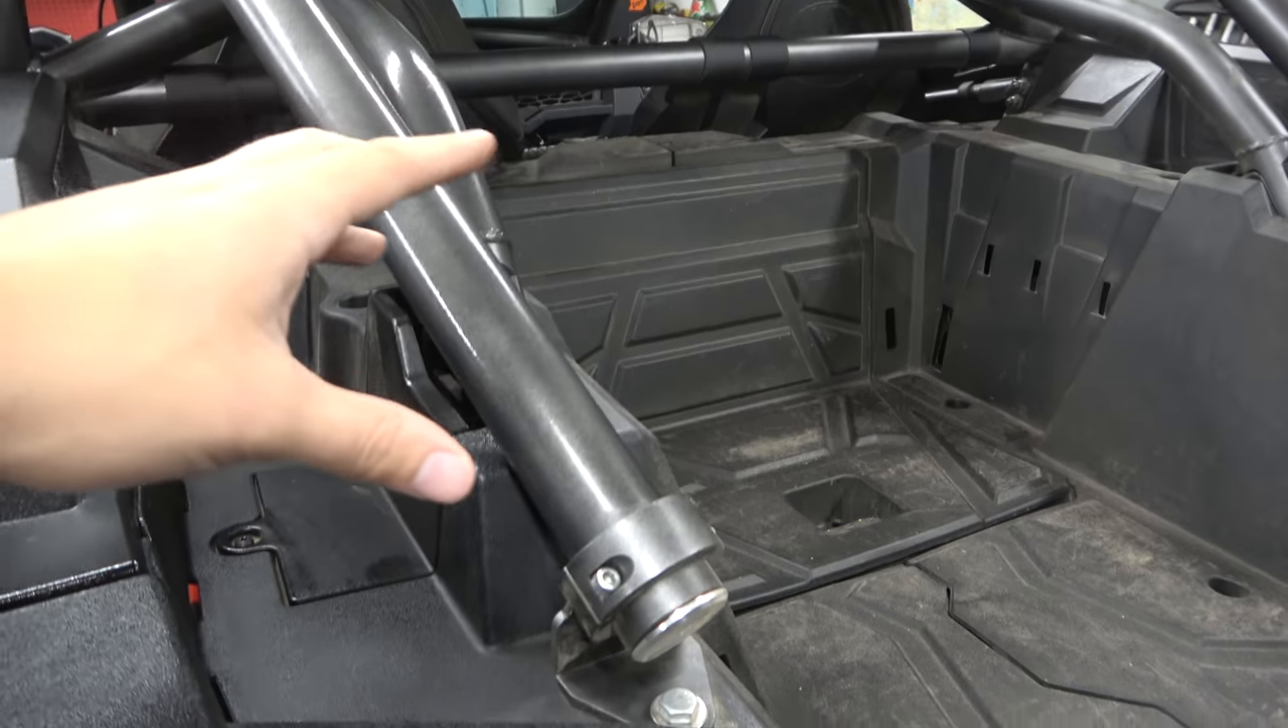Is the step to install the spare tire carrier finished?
No.